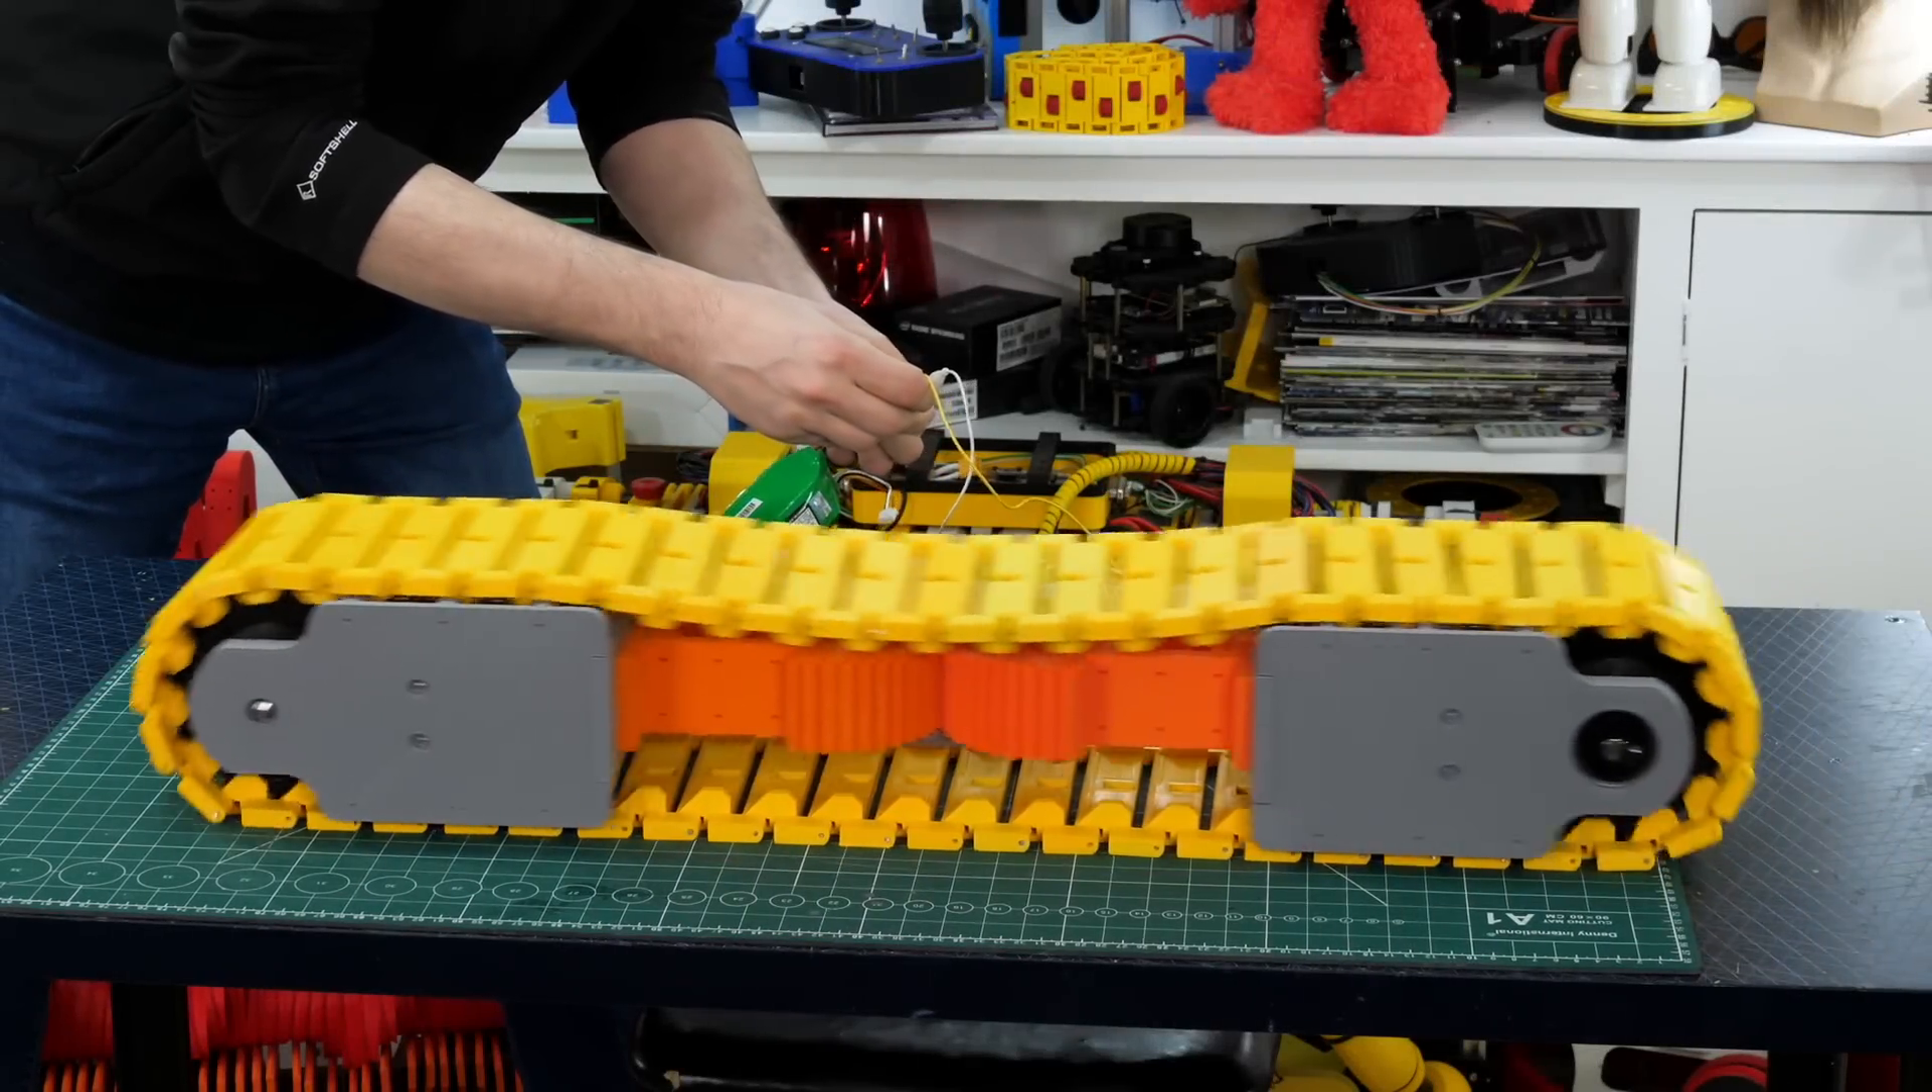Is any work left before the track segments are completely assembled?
No.